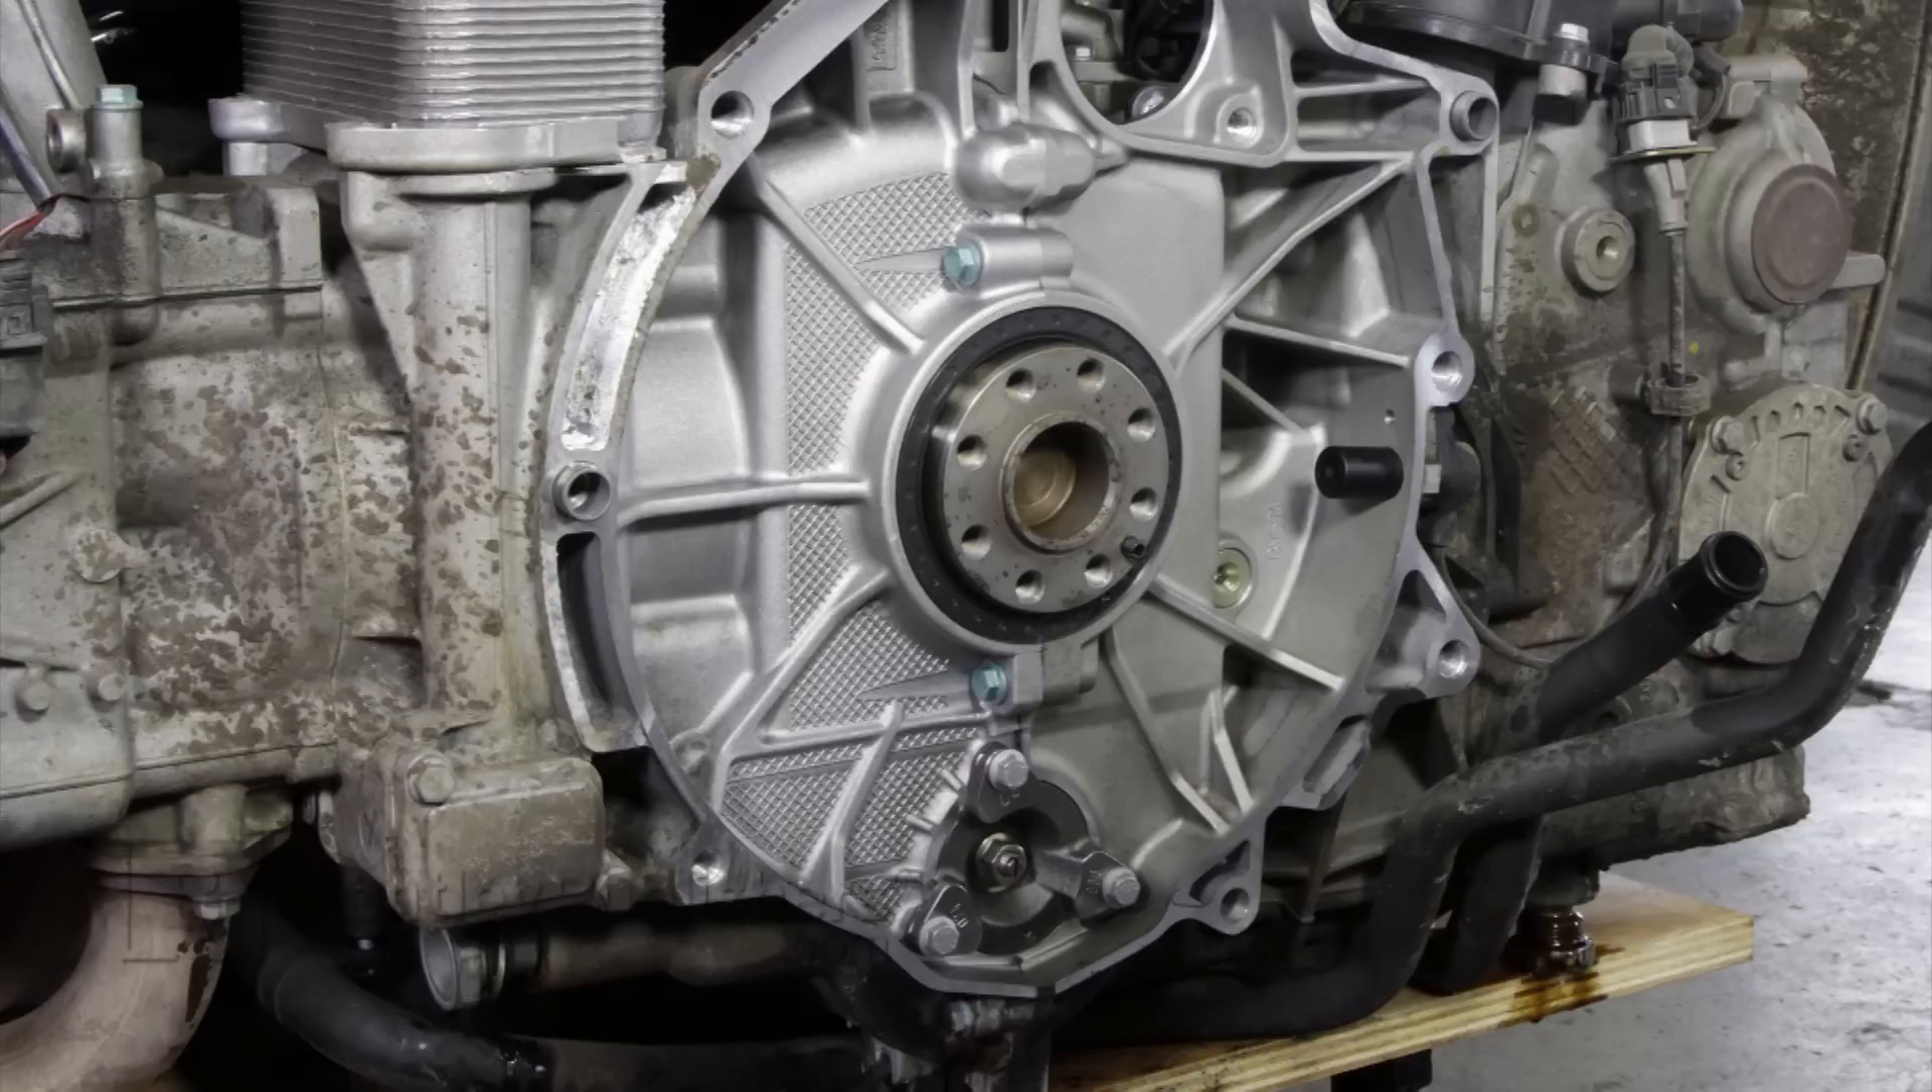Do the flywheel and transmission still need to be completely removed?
No.